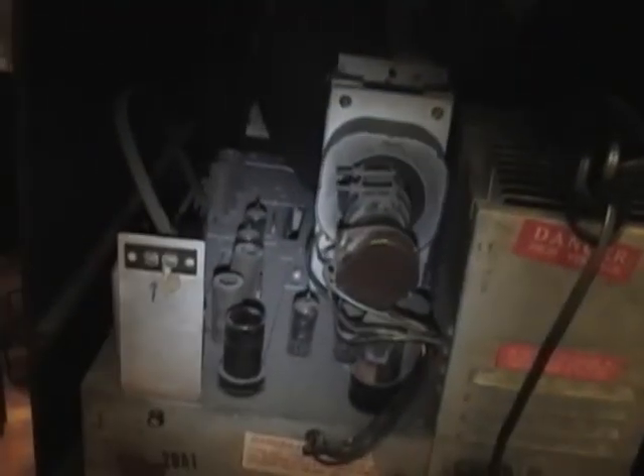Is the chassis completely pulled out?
No.